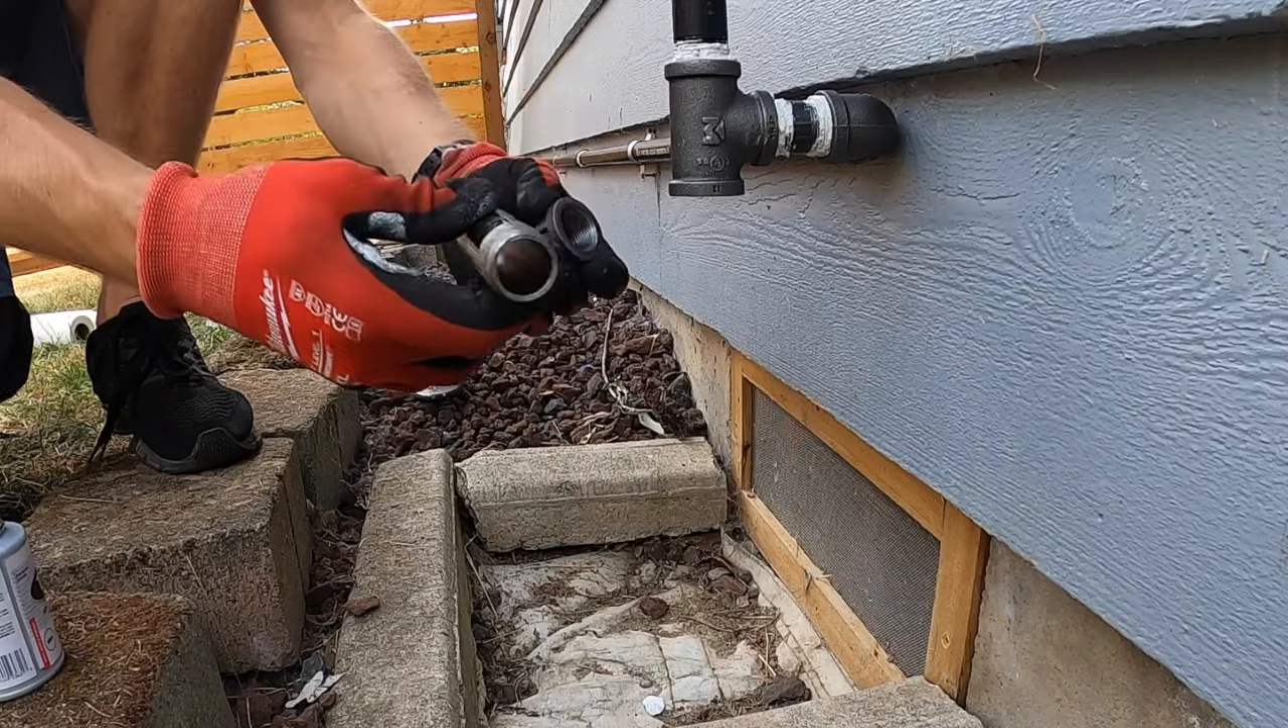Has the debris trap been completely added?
No.